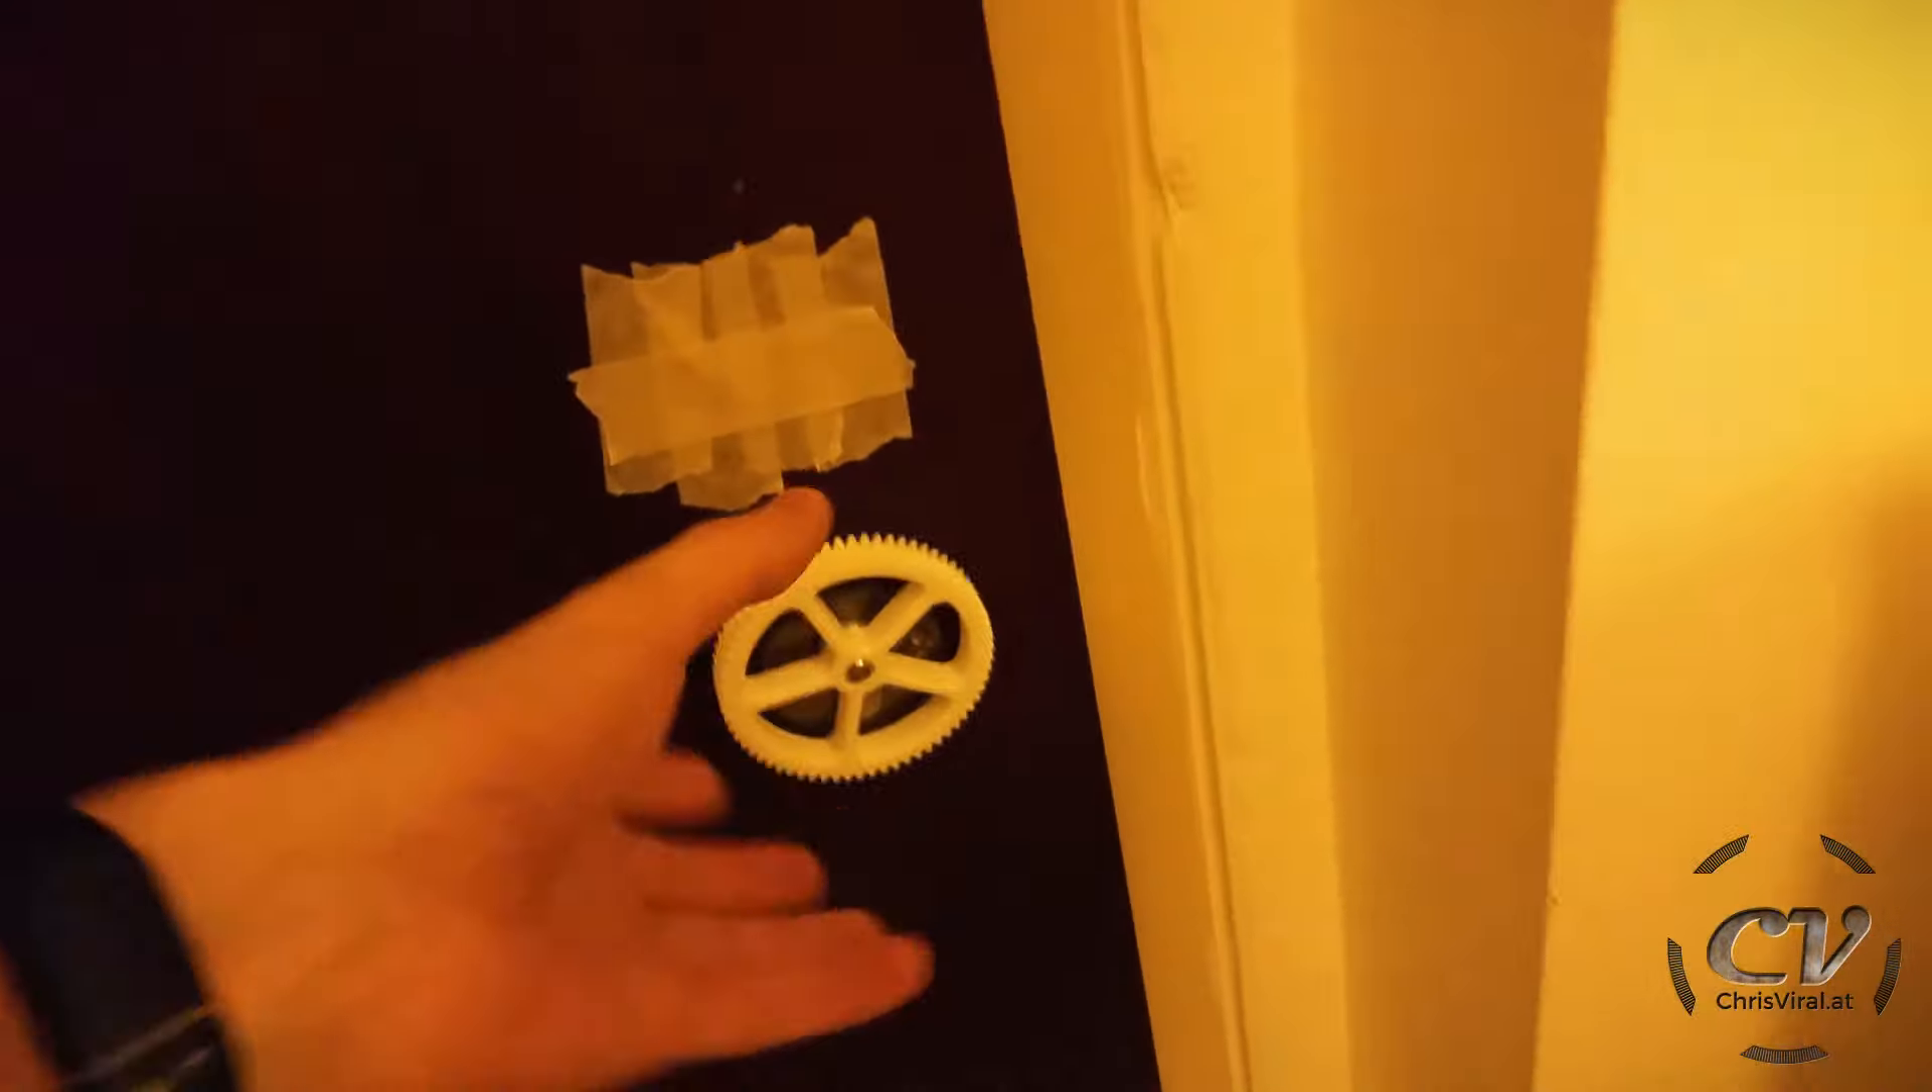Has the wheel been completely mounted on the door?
Yes.